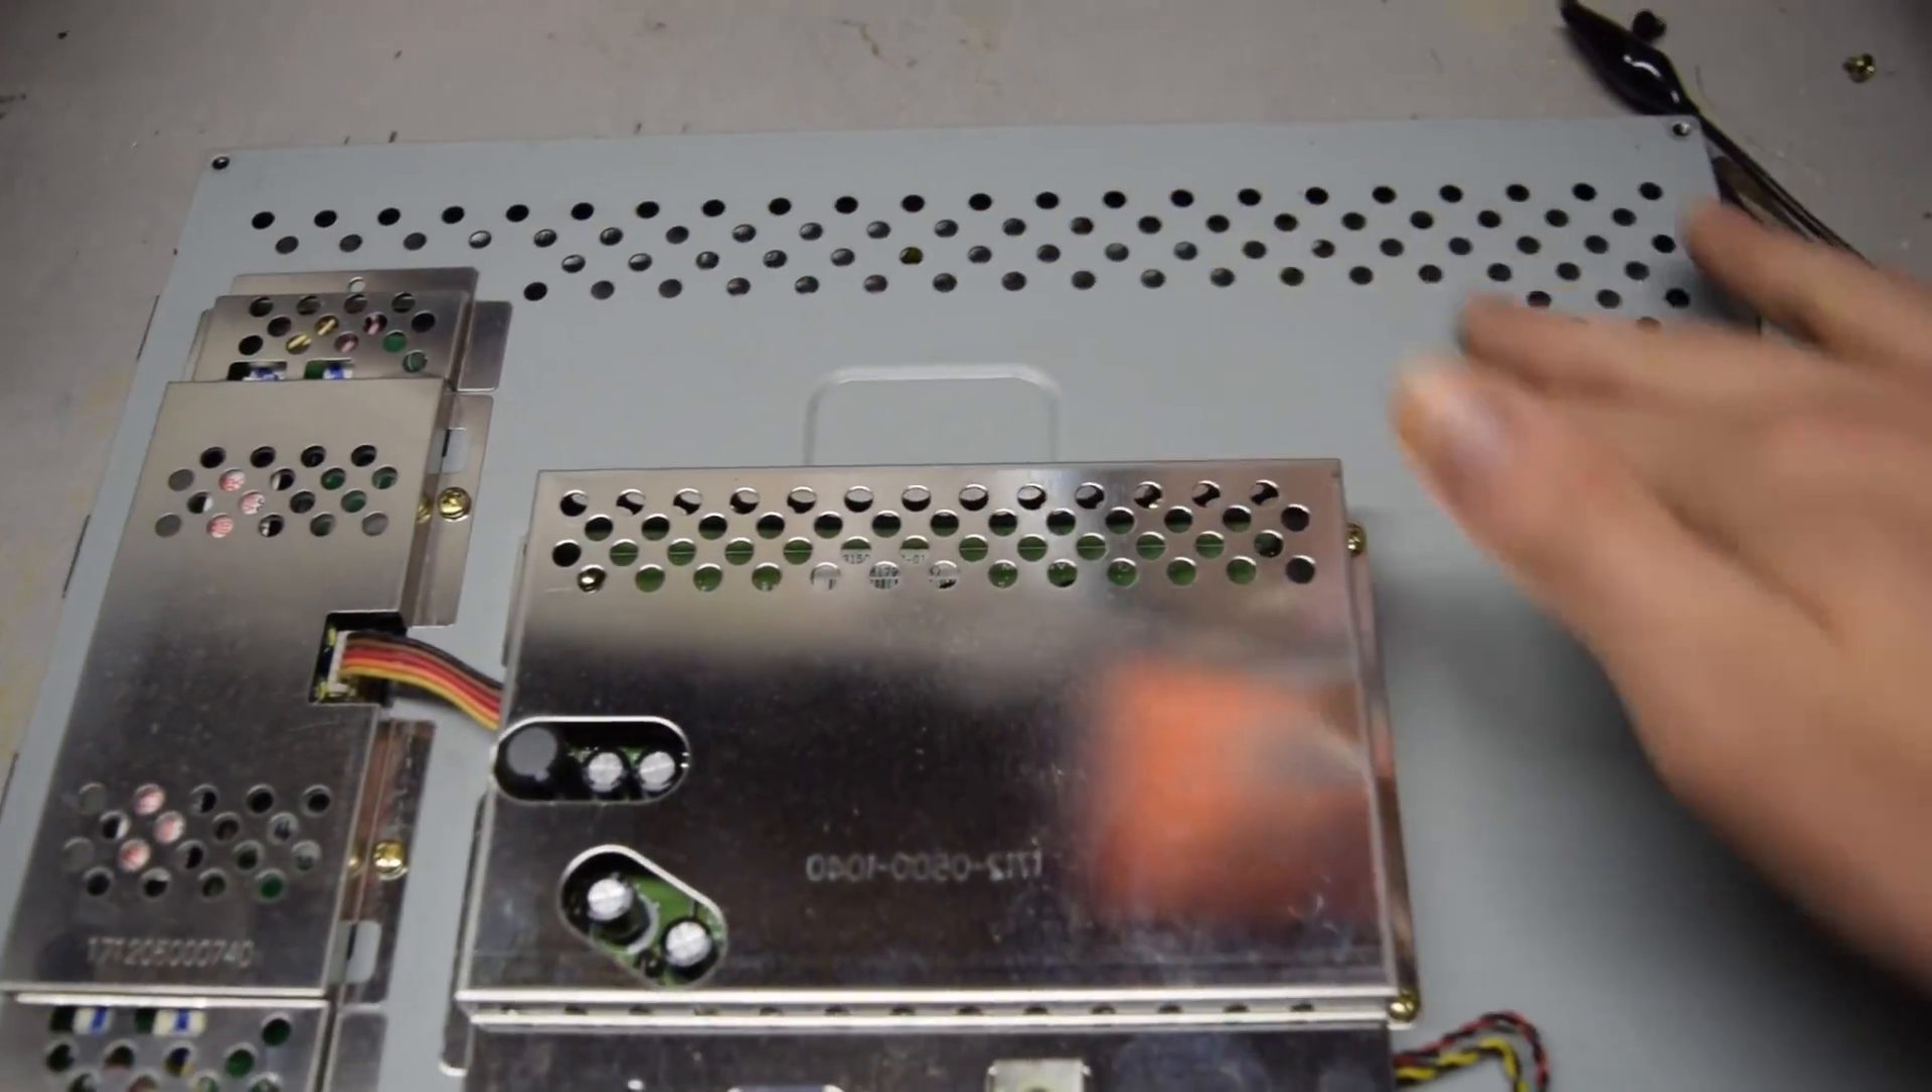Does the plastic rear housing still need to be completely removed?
No.